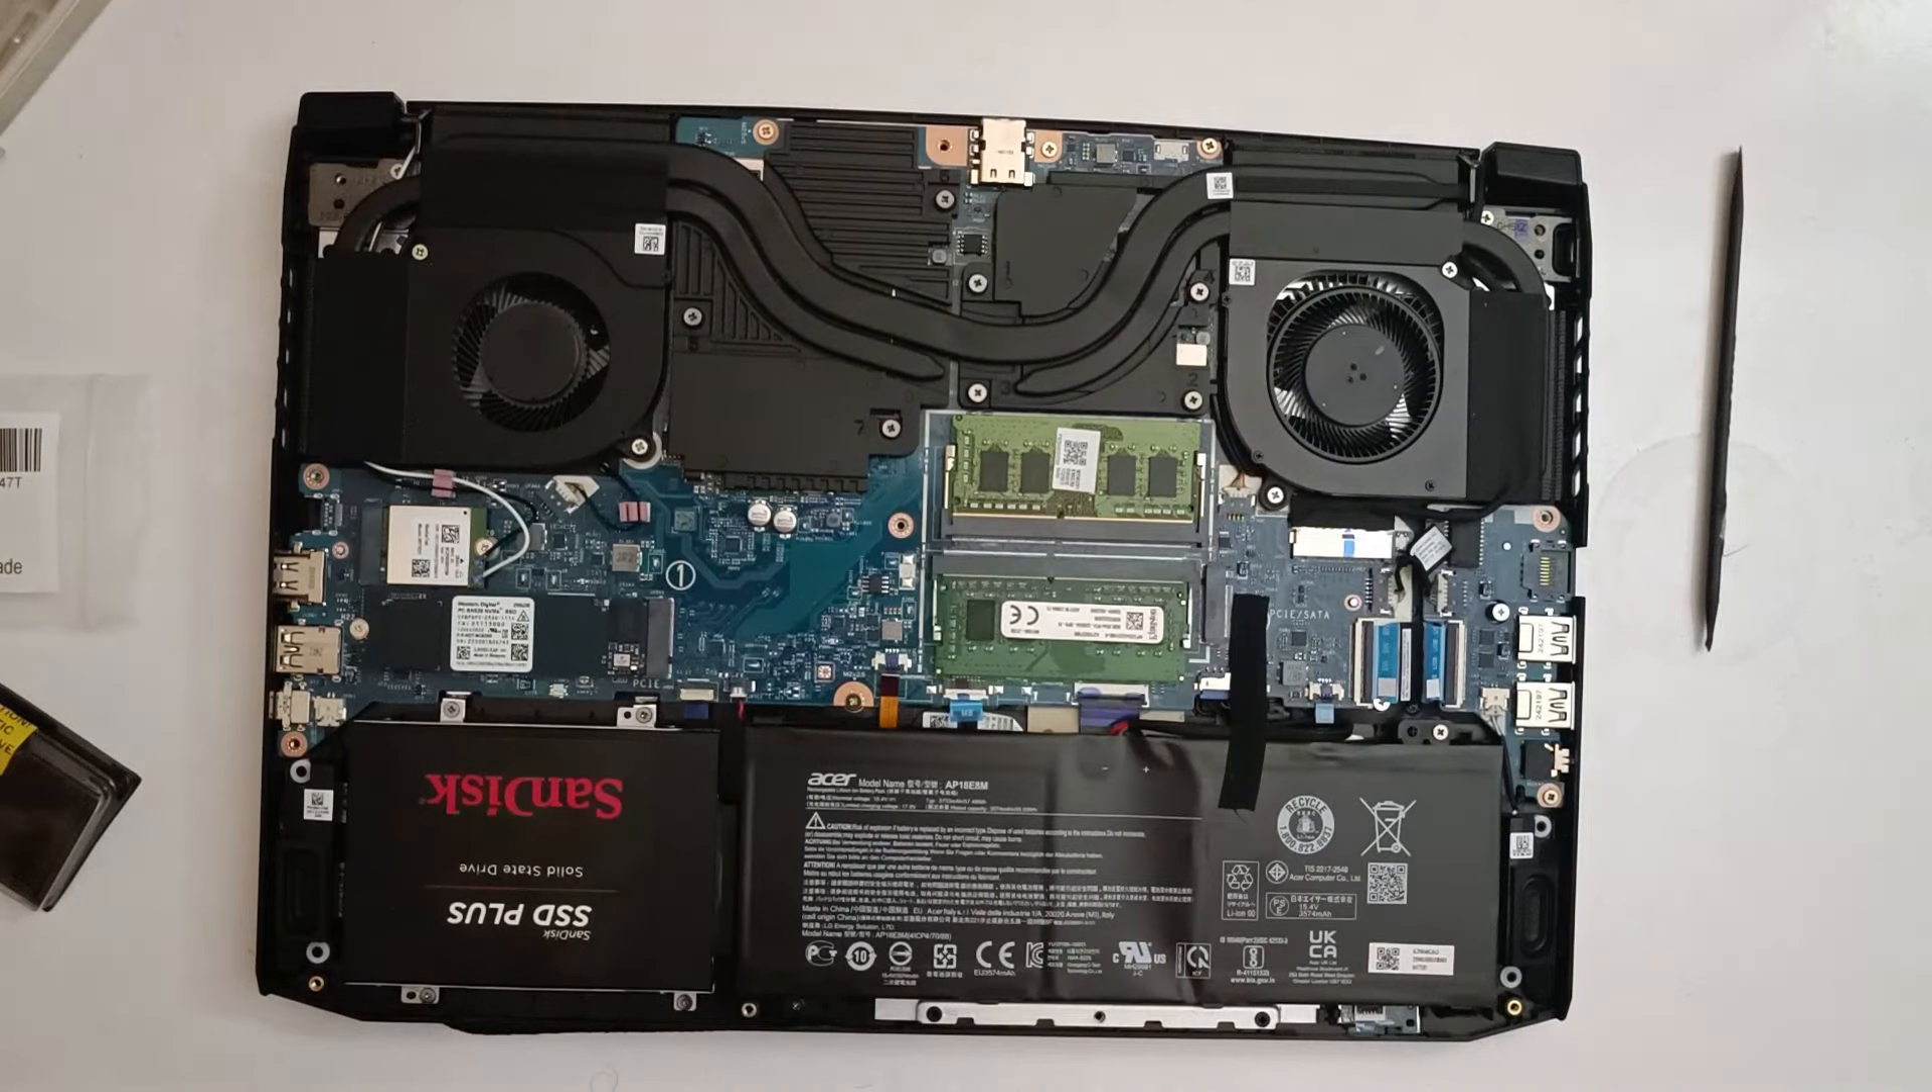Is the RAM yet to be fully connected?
No.